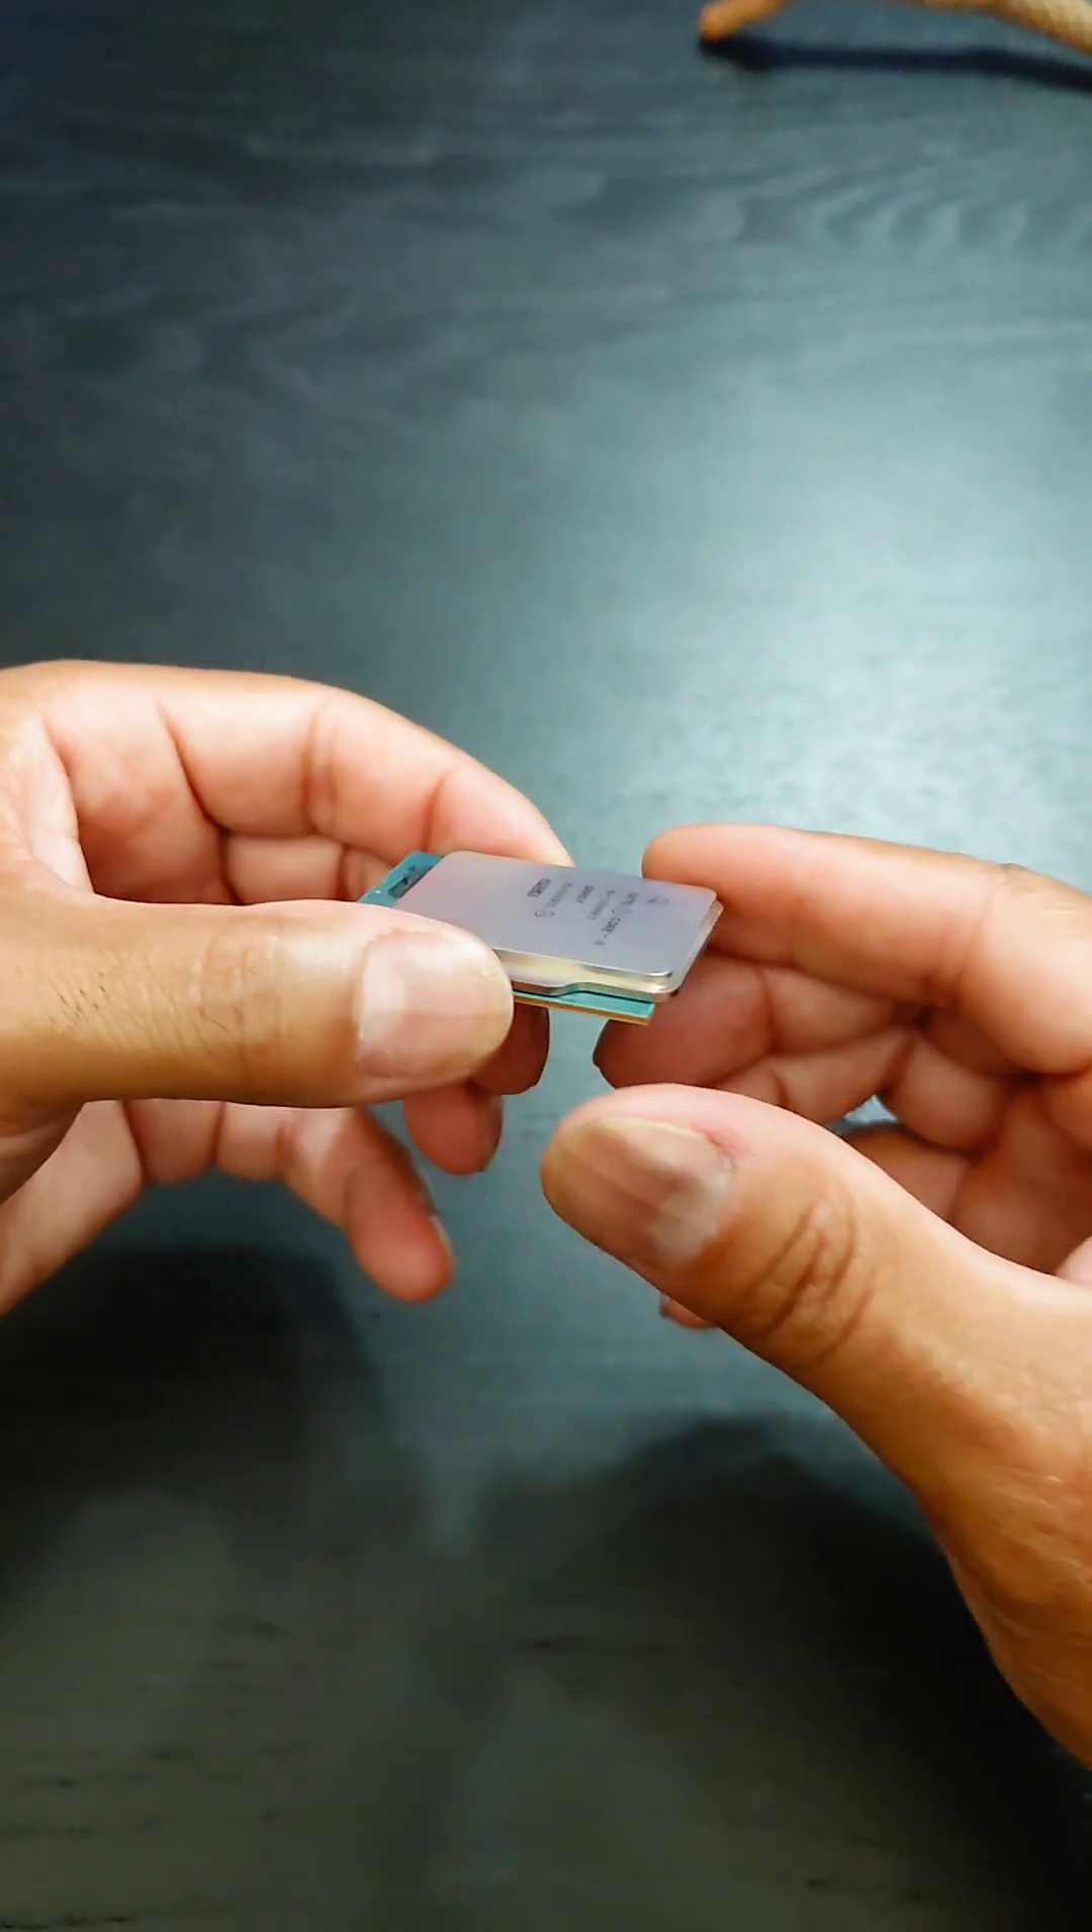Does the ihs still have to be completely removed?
Yes.